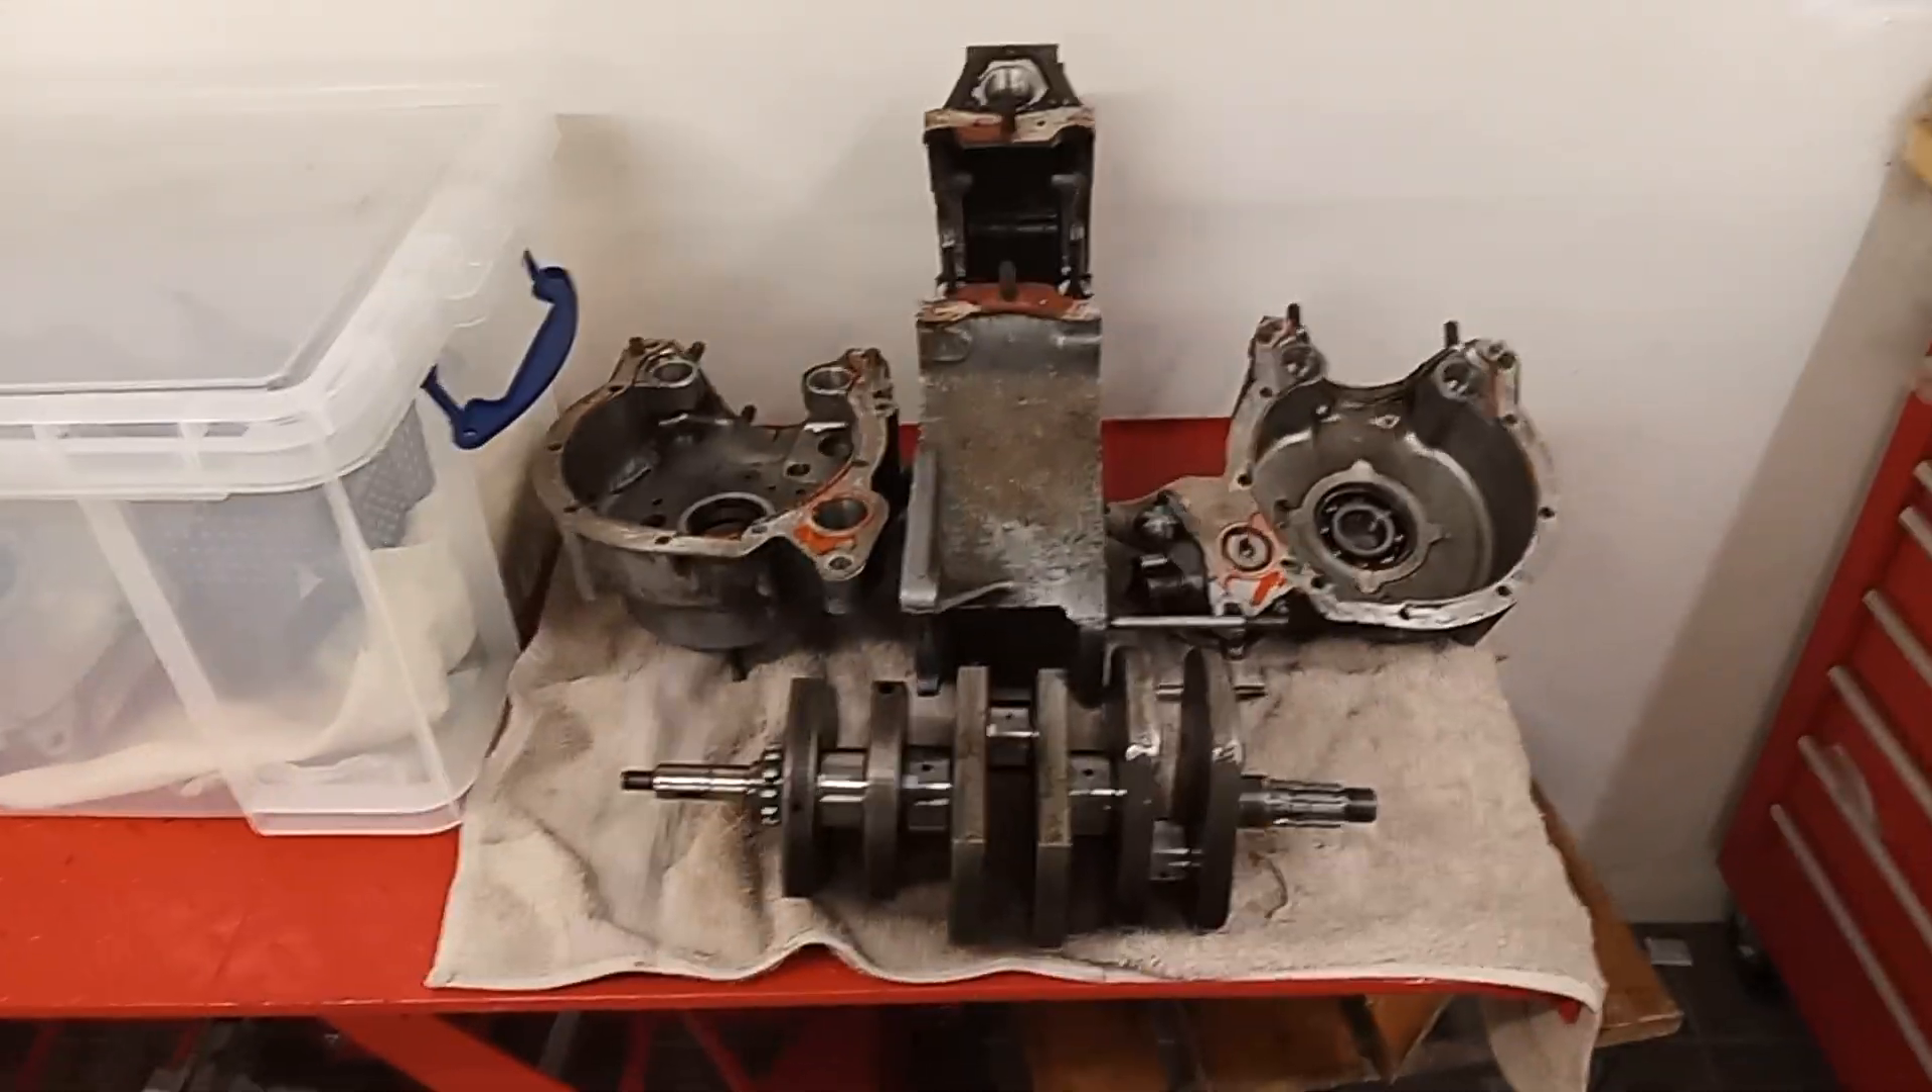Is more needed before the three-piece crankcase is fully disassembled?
No.